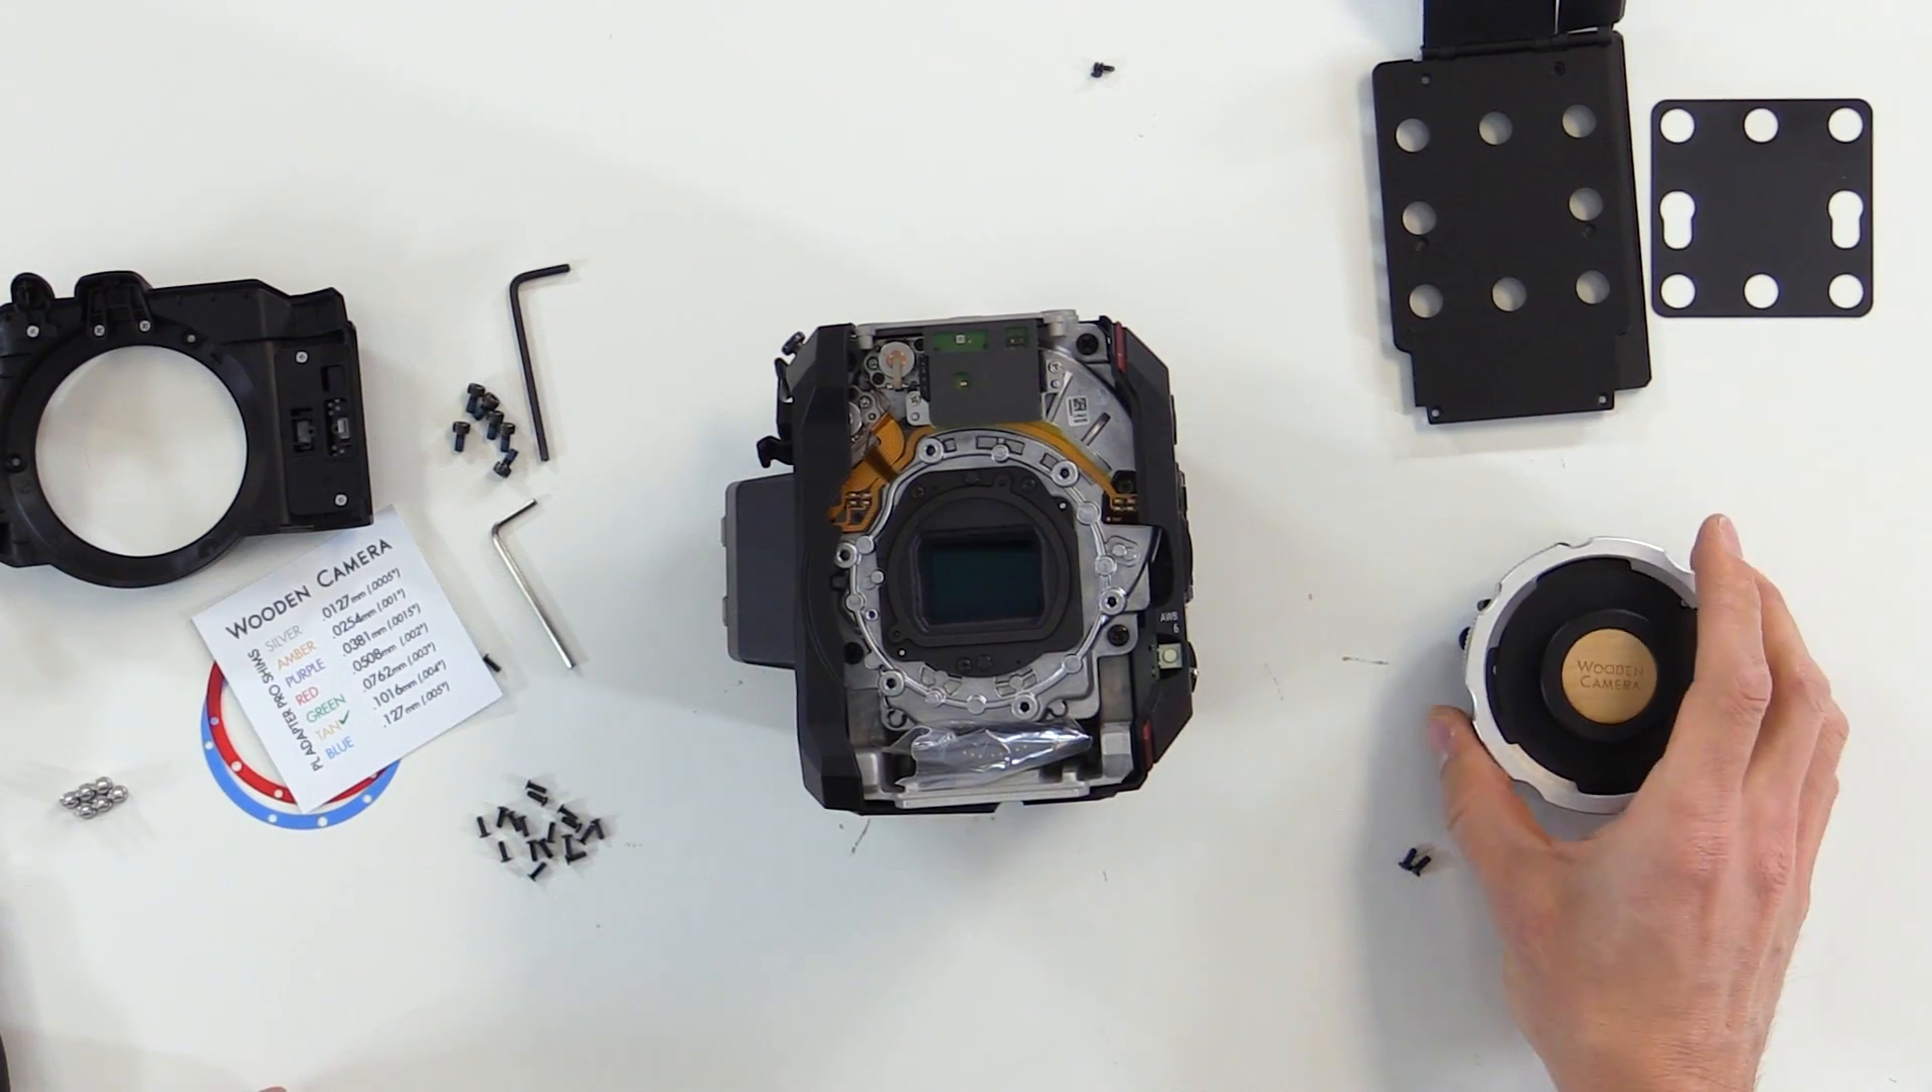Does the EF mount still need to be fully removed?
No.